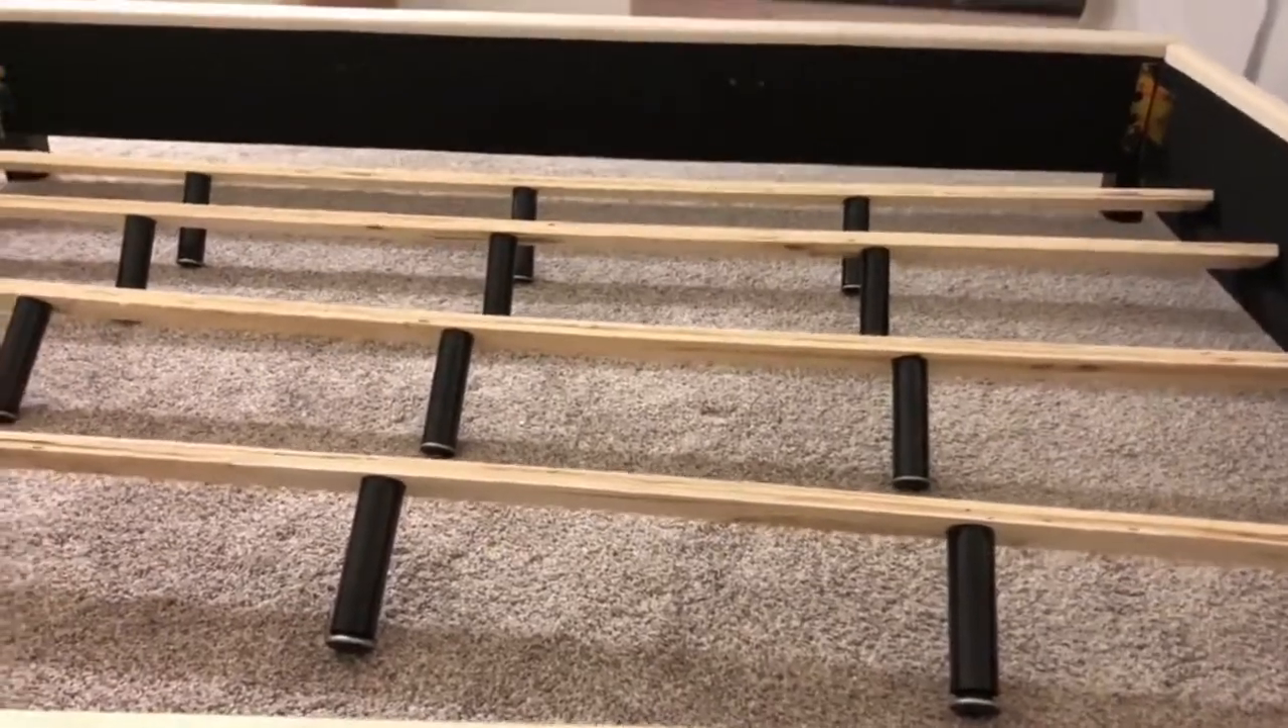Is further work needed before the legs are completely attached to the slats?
No.